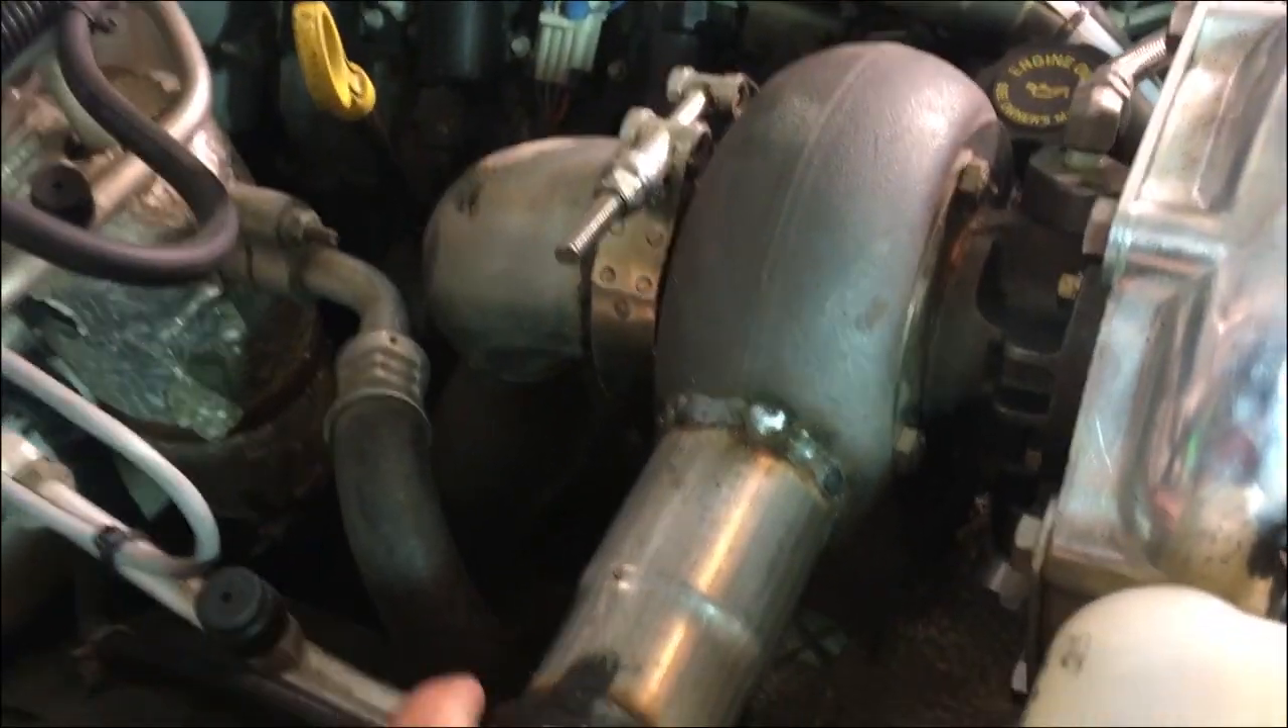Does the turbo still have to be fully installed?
No.